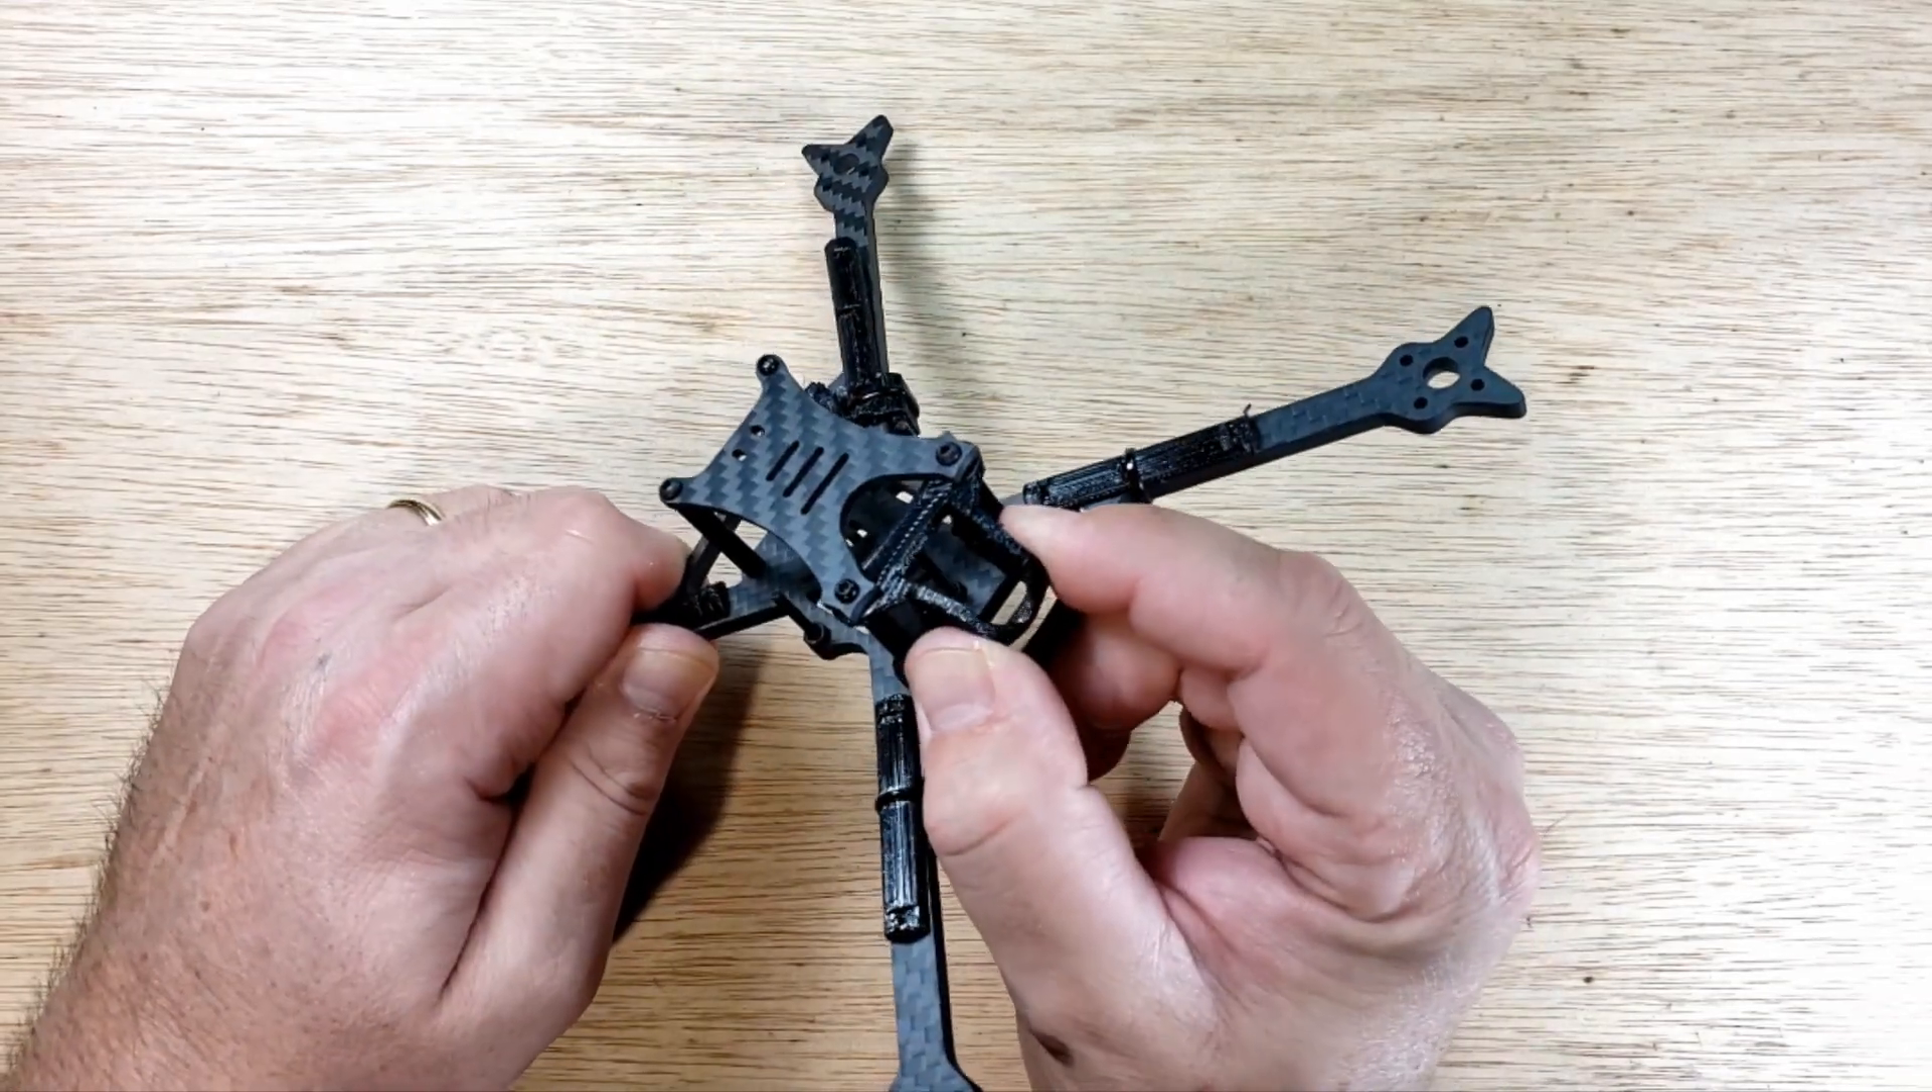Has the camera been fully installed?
No.